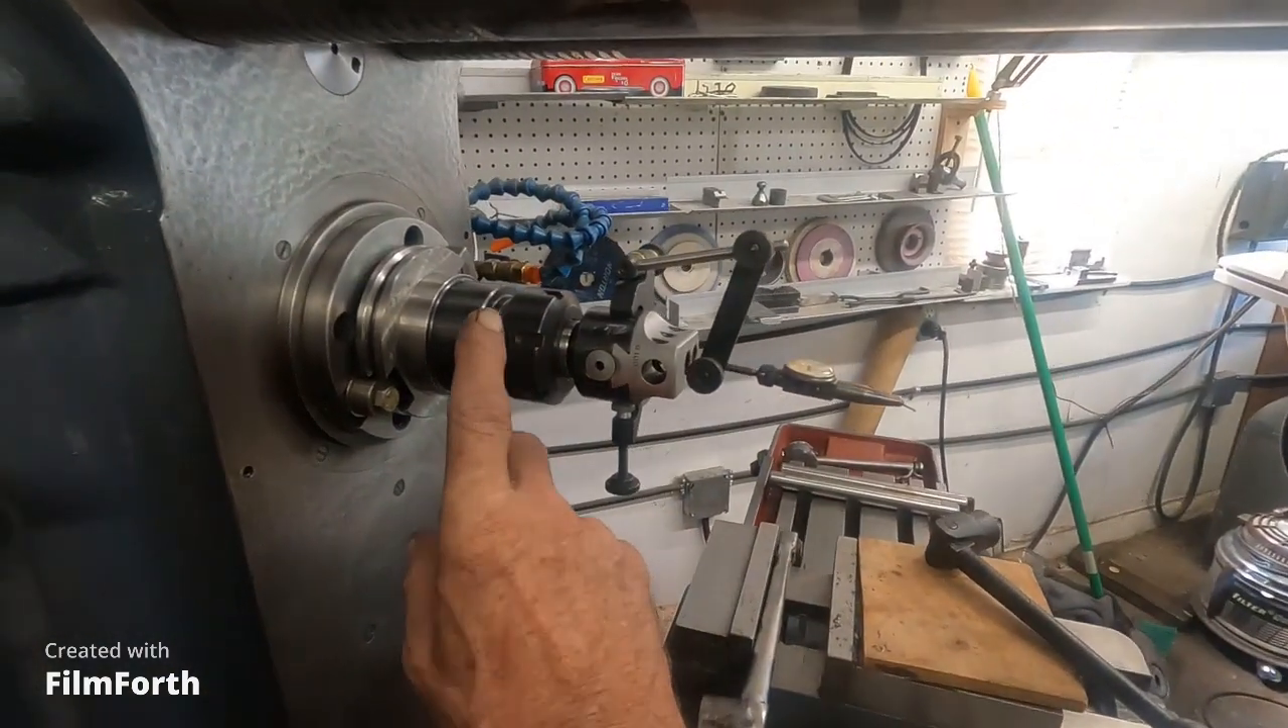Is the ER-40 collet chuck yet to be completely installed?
No.